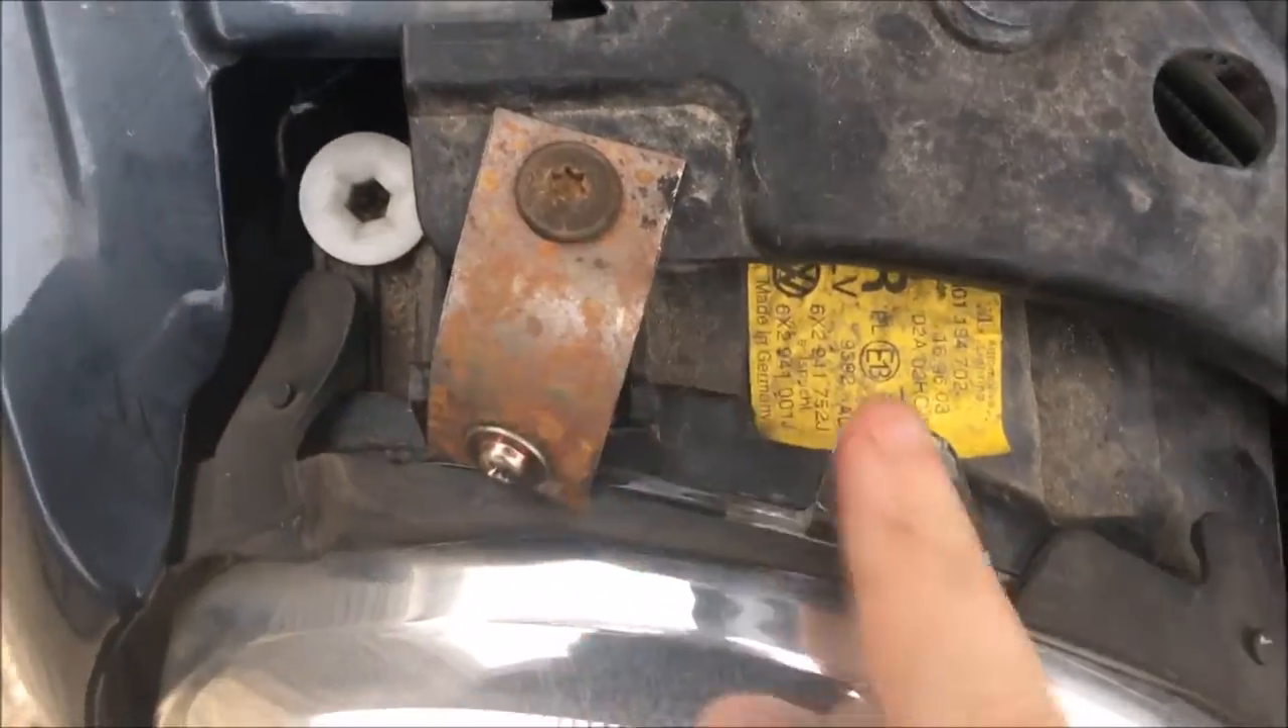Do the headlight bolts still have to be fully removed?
Yes.